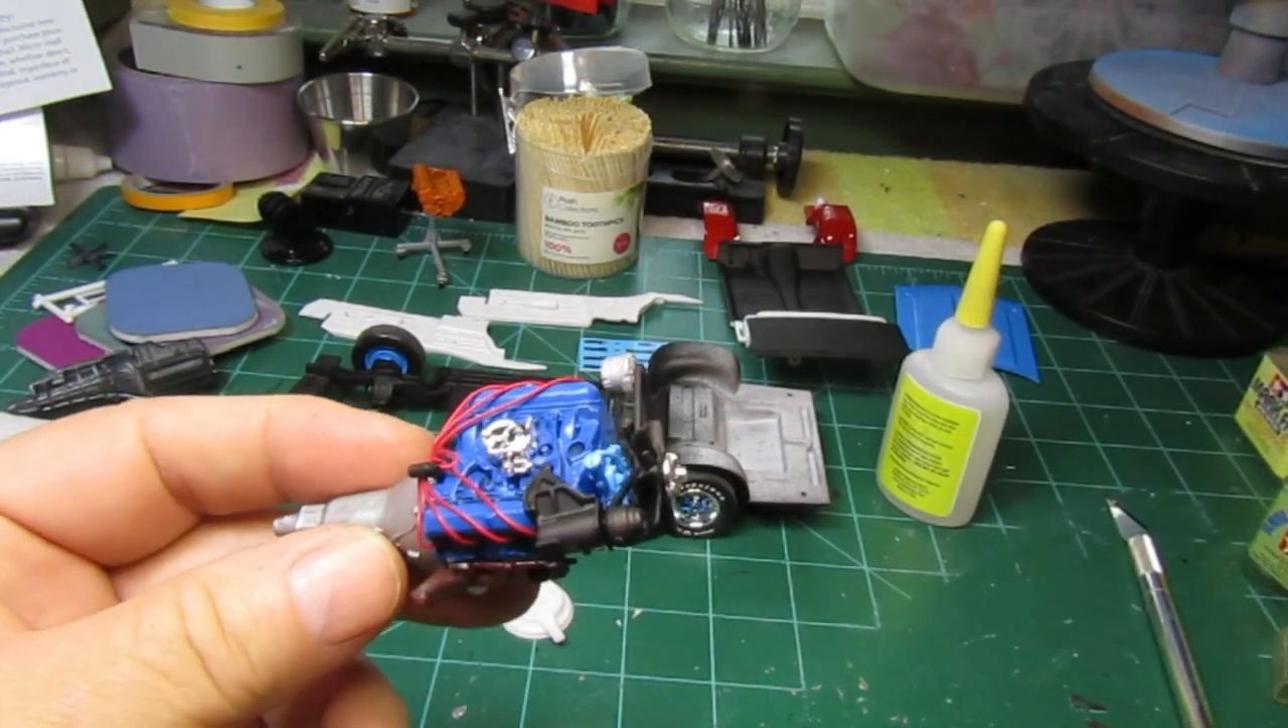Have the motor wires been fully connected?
Yes.